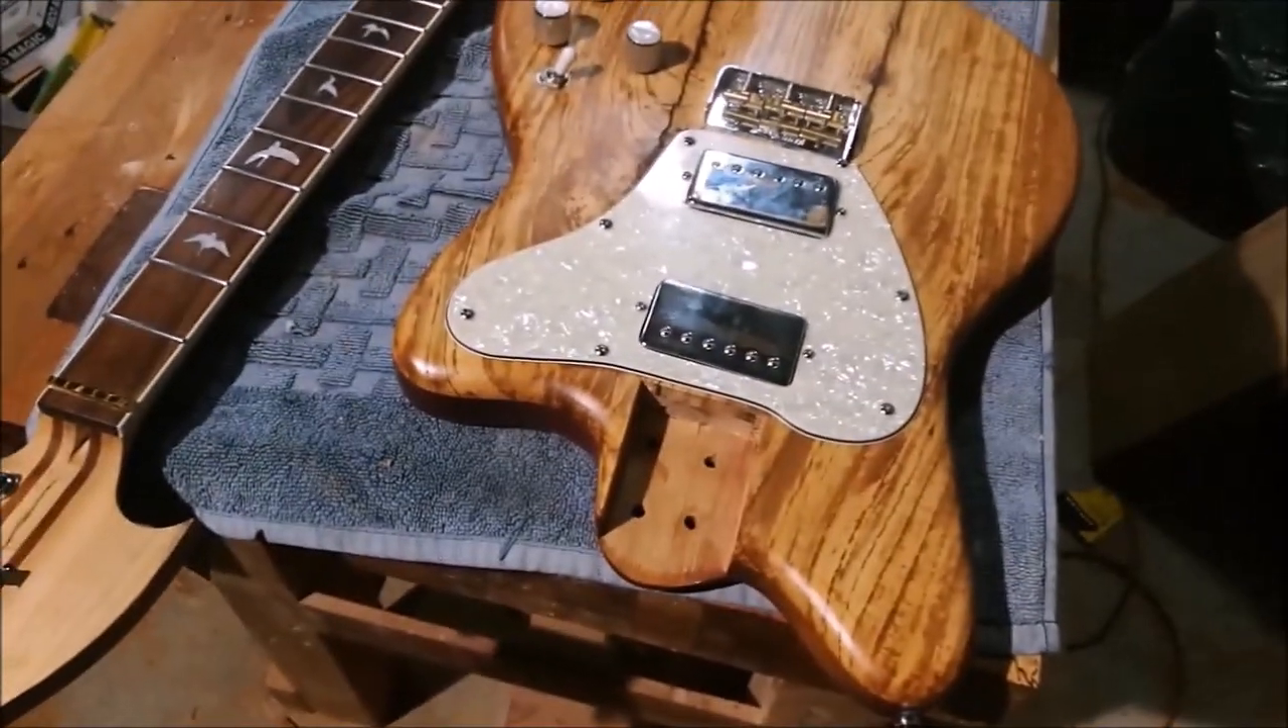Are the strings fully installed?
No.